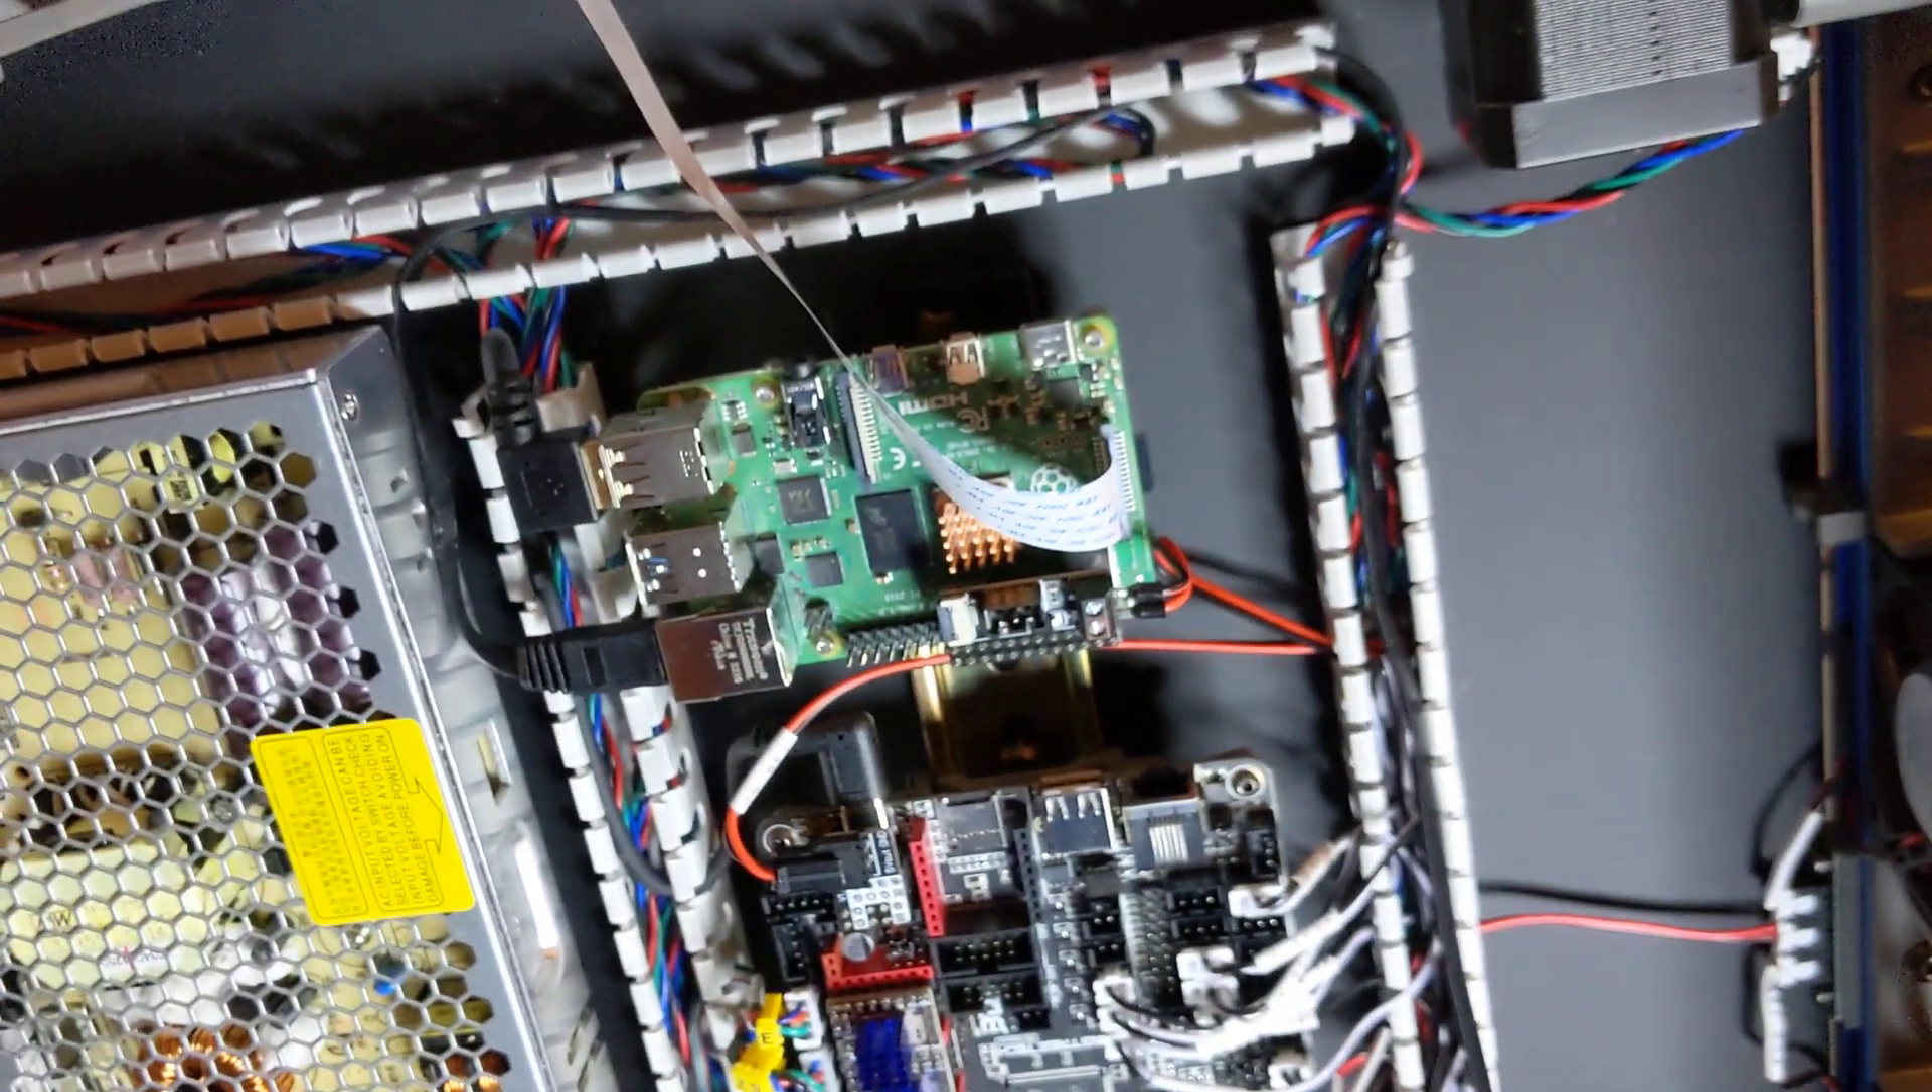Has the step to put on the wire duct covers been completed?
No.